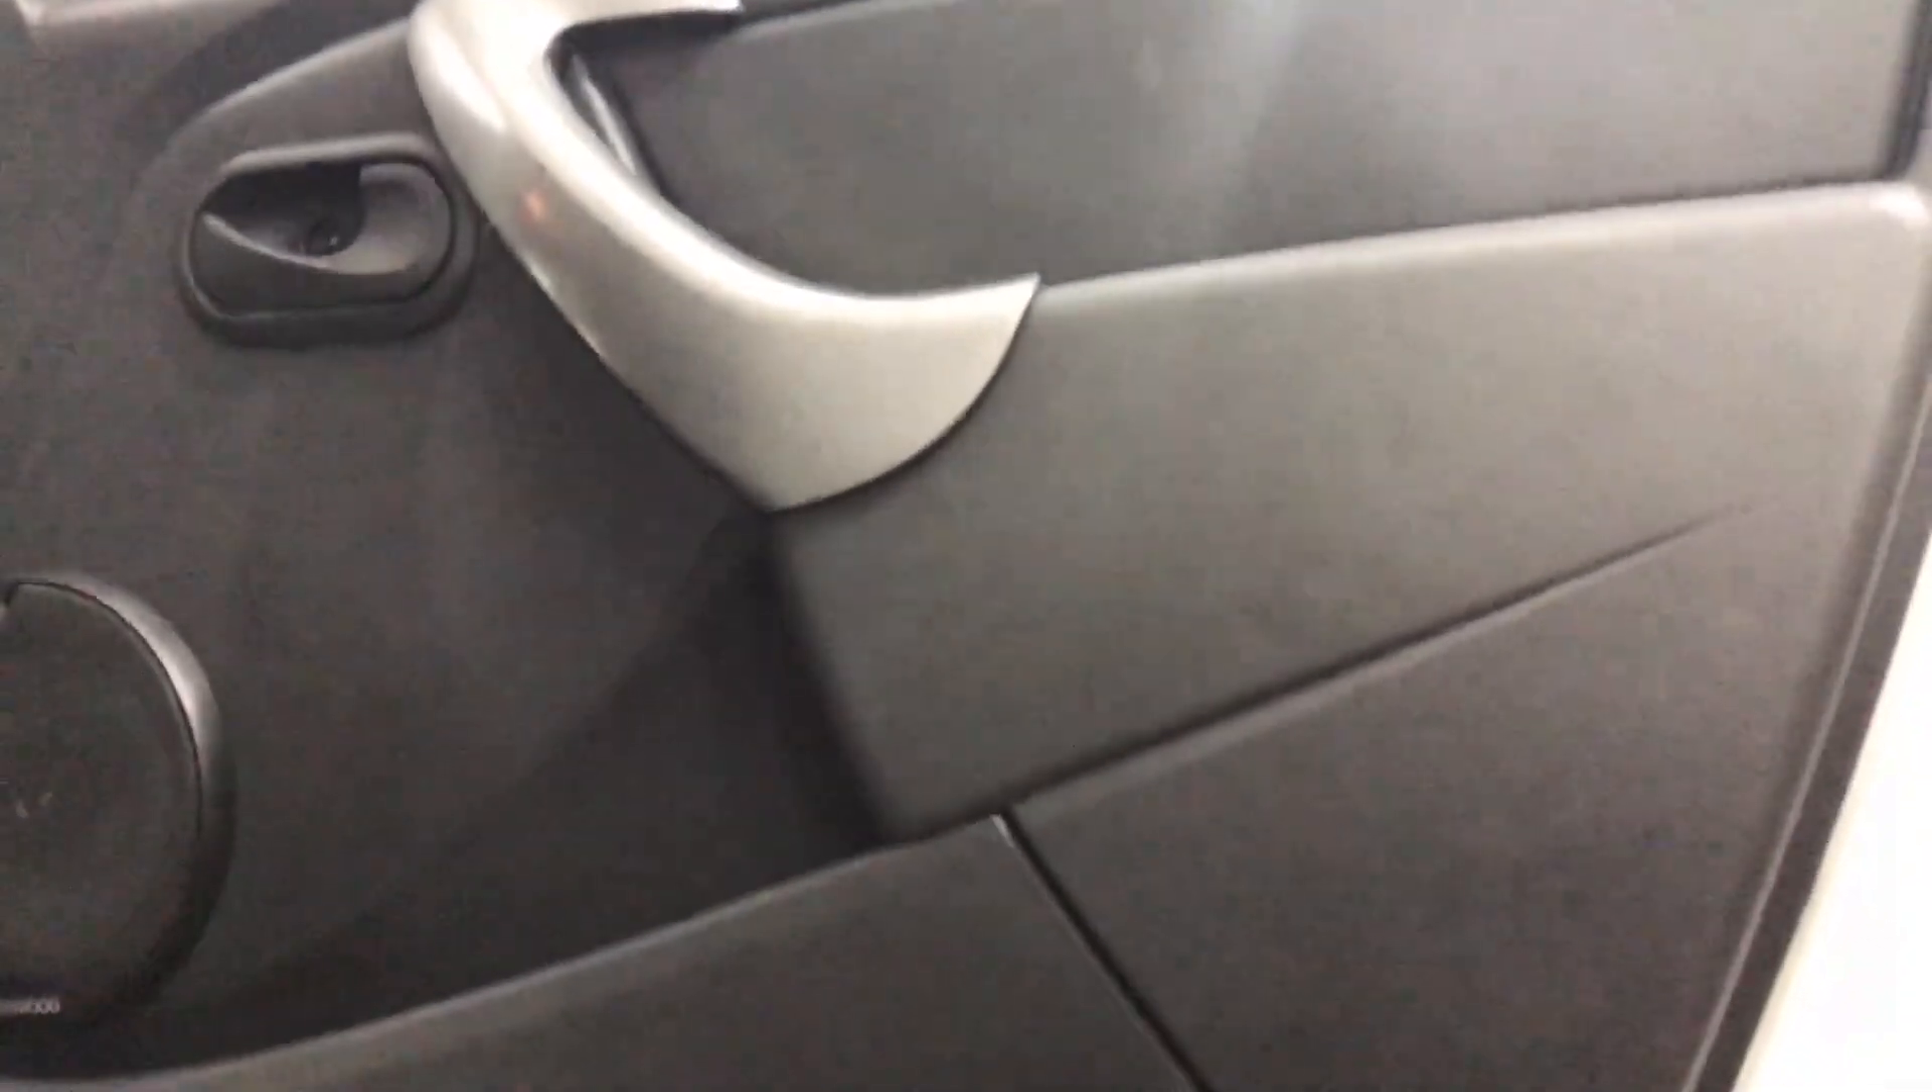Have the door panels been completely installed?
Yes.